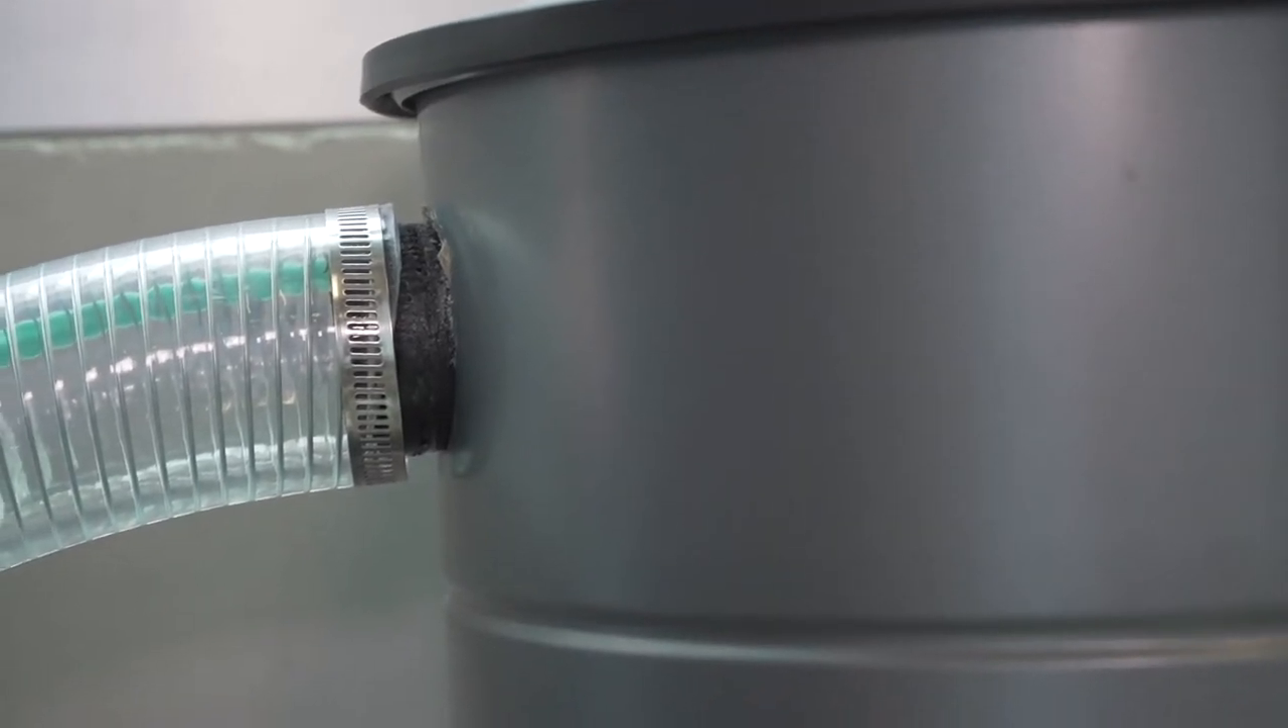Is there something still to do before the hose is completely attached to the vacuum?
No.